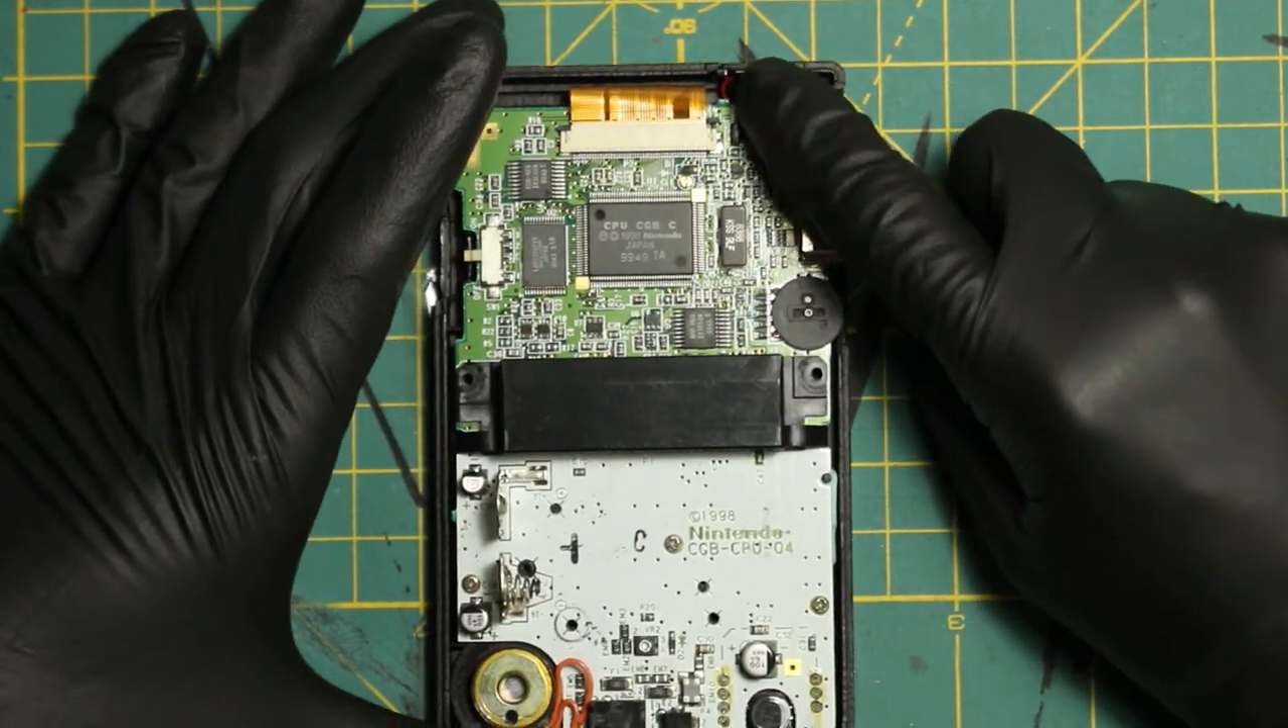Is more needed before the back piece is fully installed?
Yes.